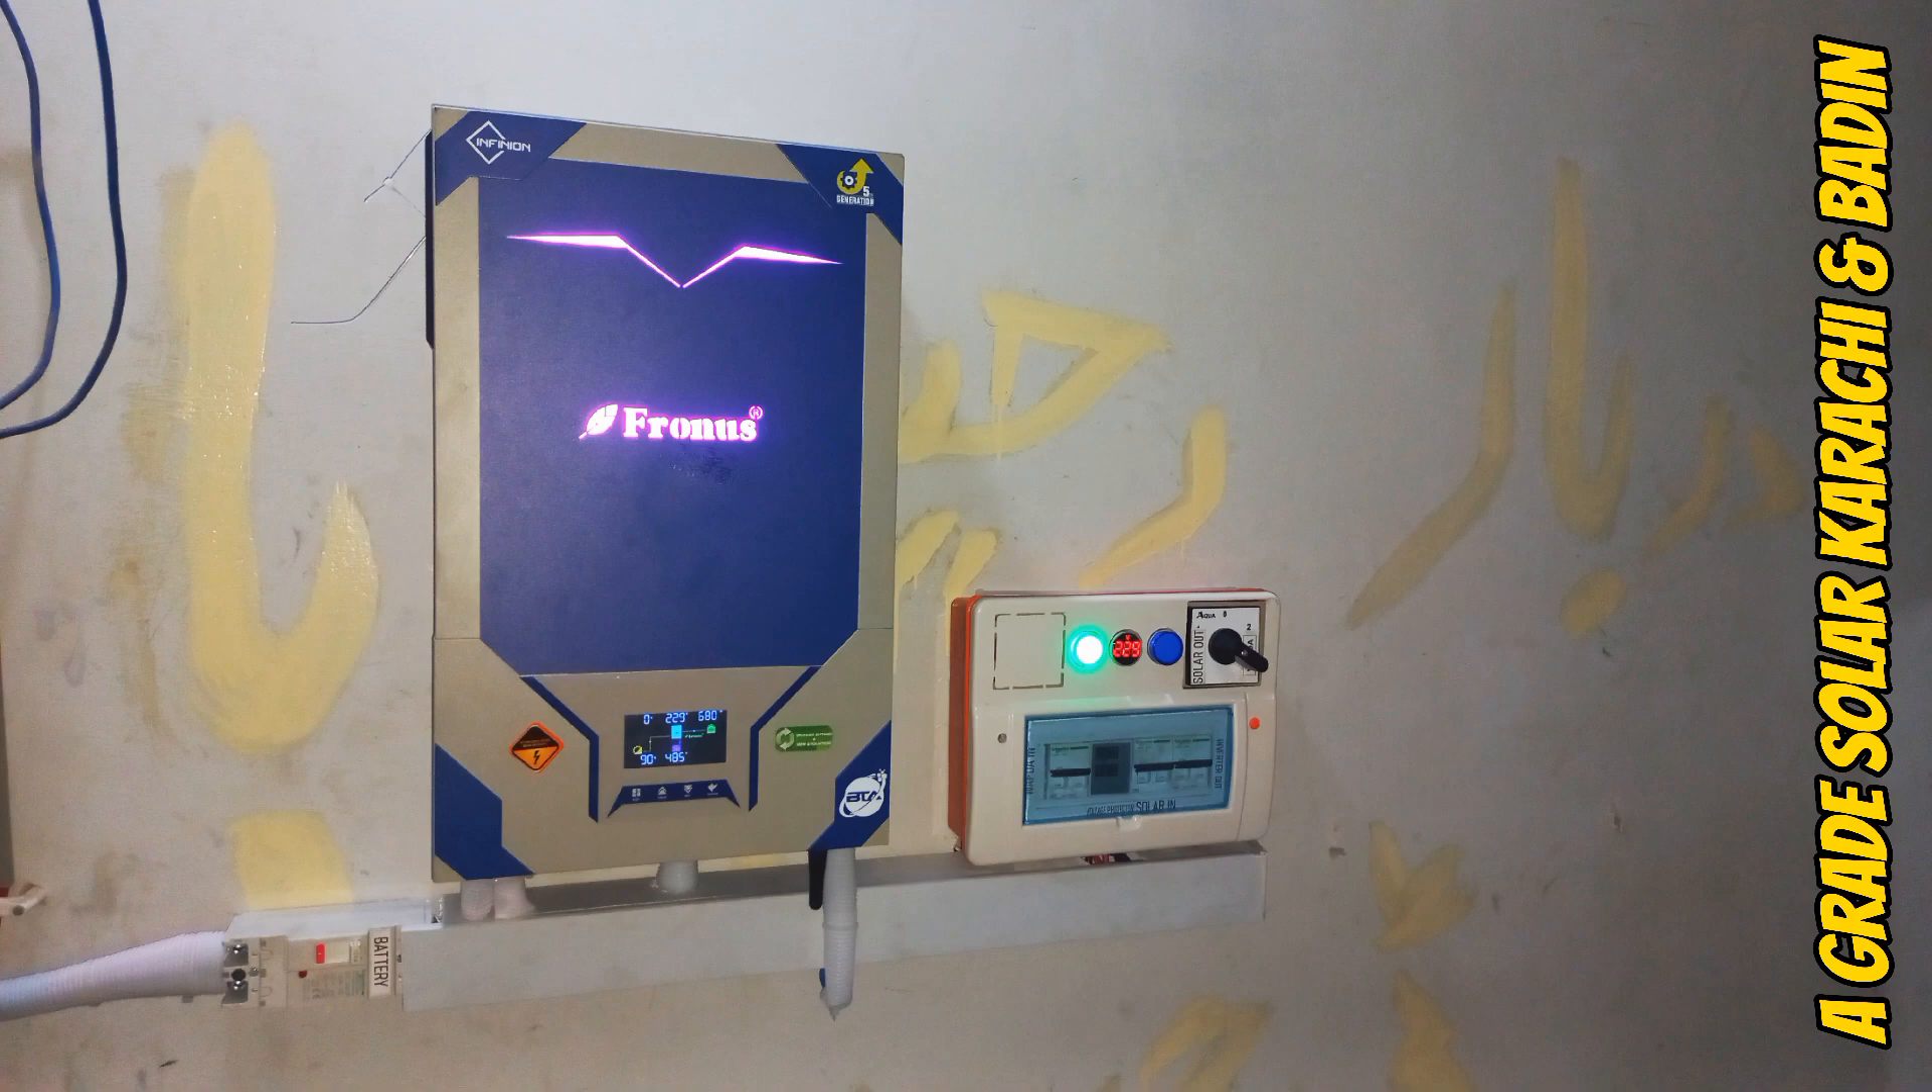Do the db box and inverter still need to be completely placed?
No.